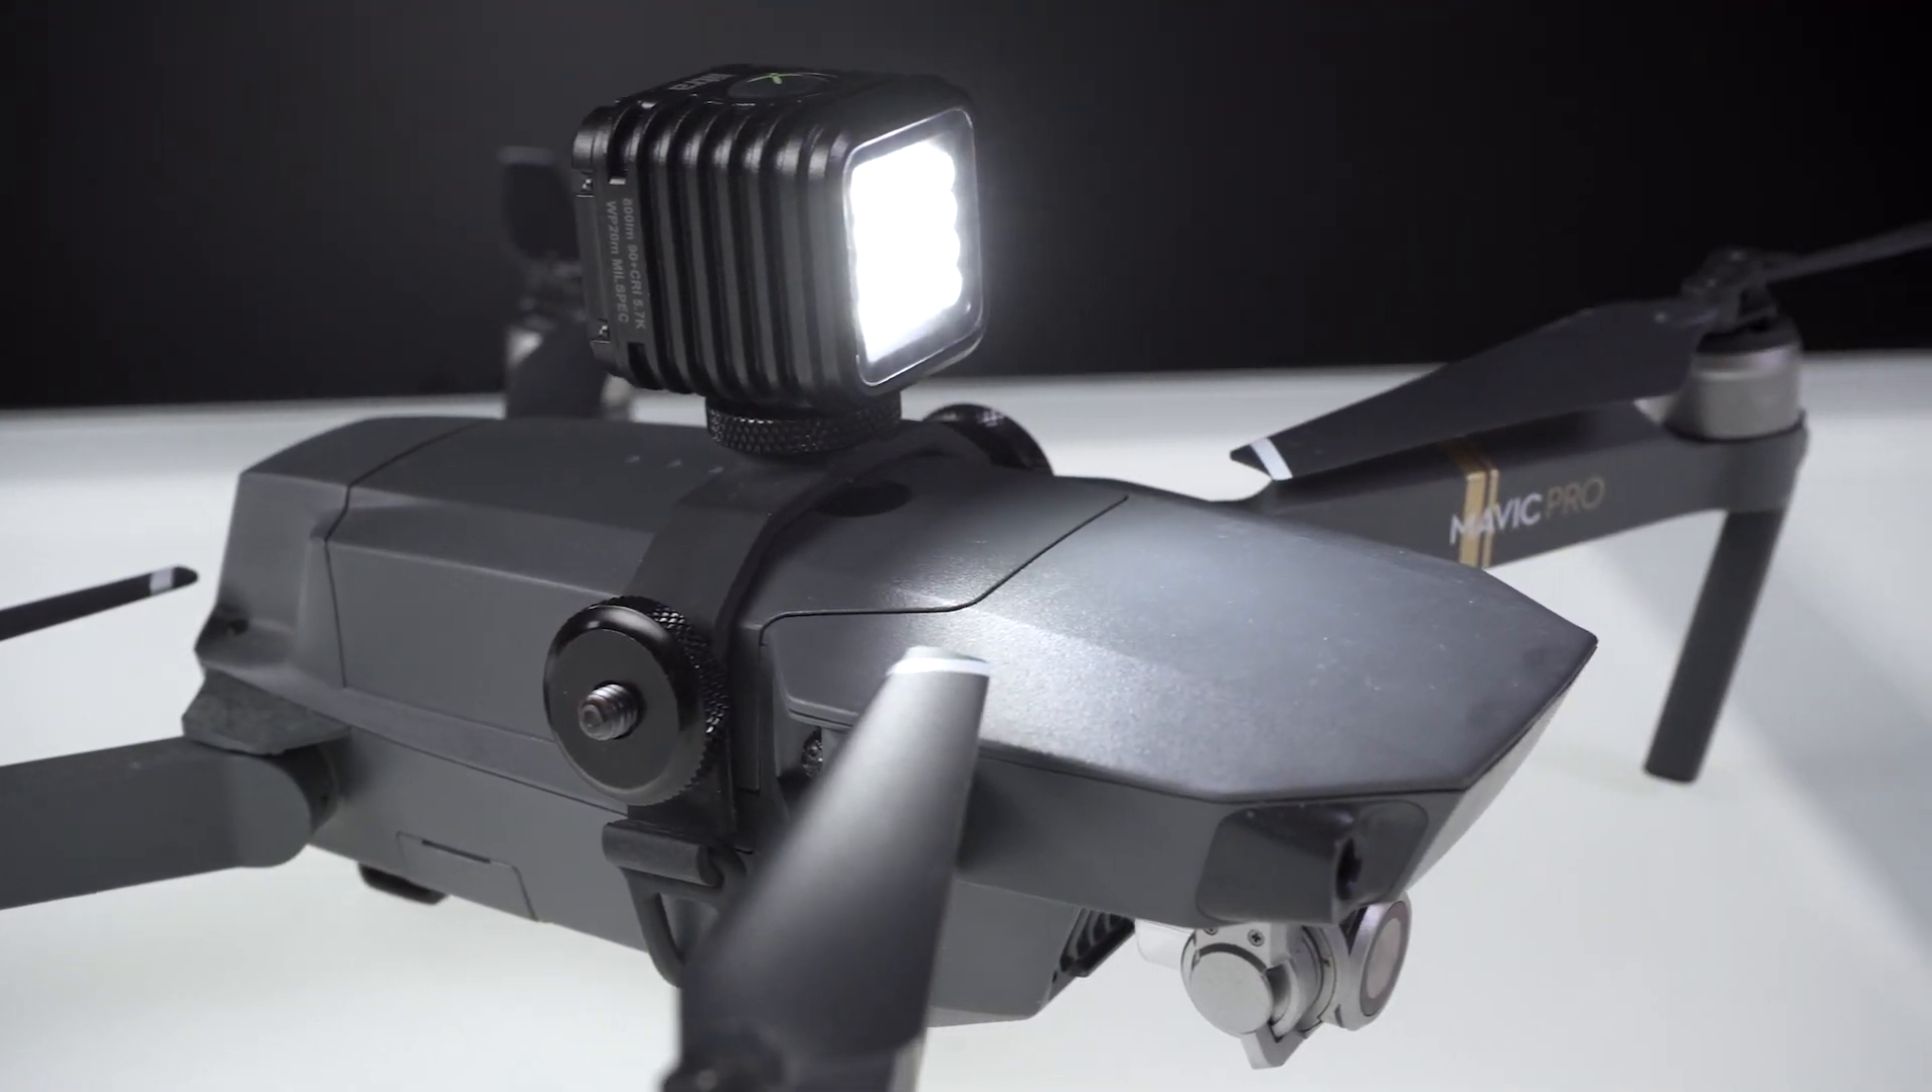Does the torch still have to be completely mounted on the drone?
No.